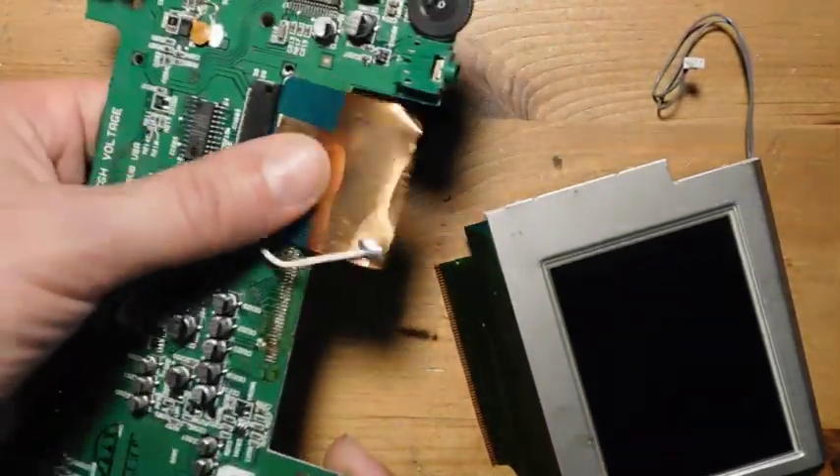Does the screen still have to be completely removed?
No.